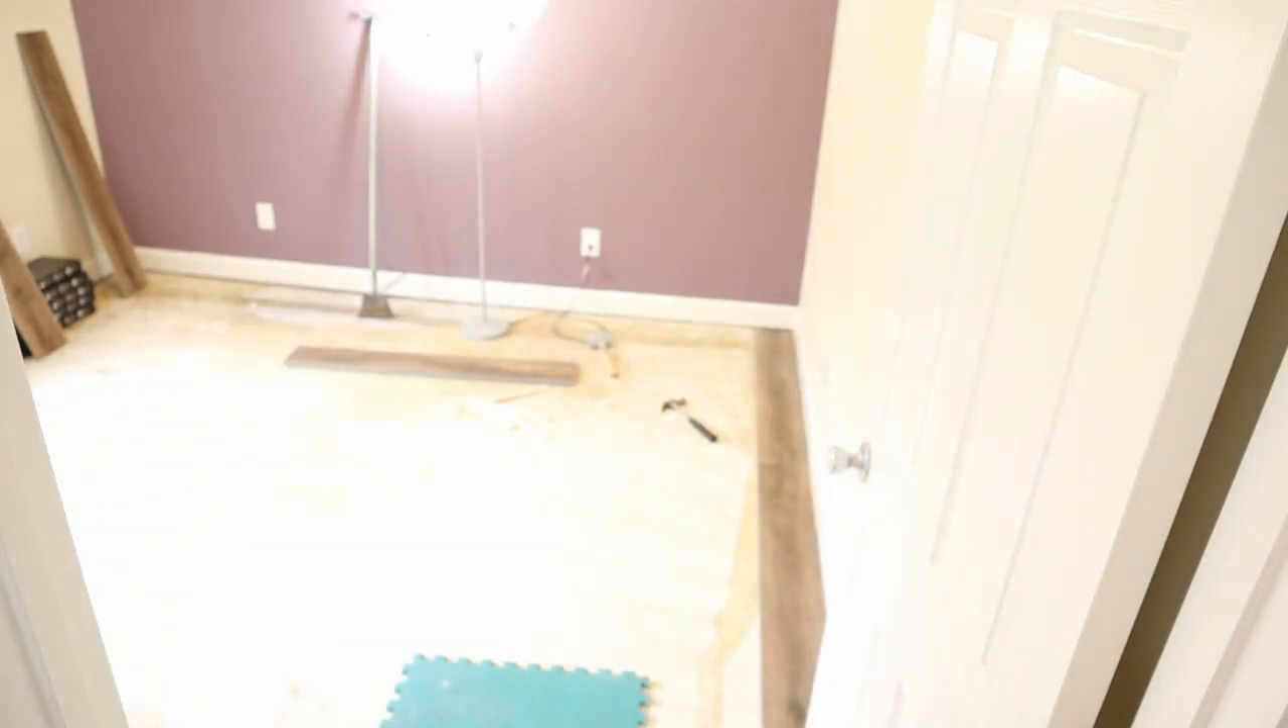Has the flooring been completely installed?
No.